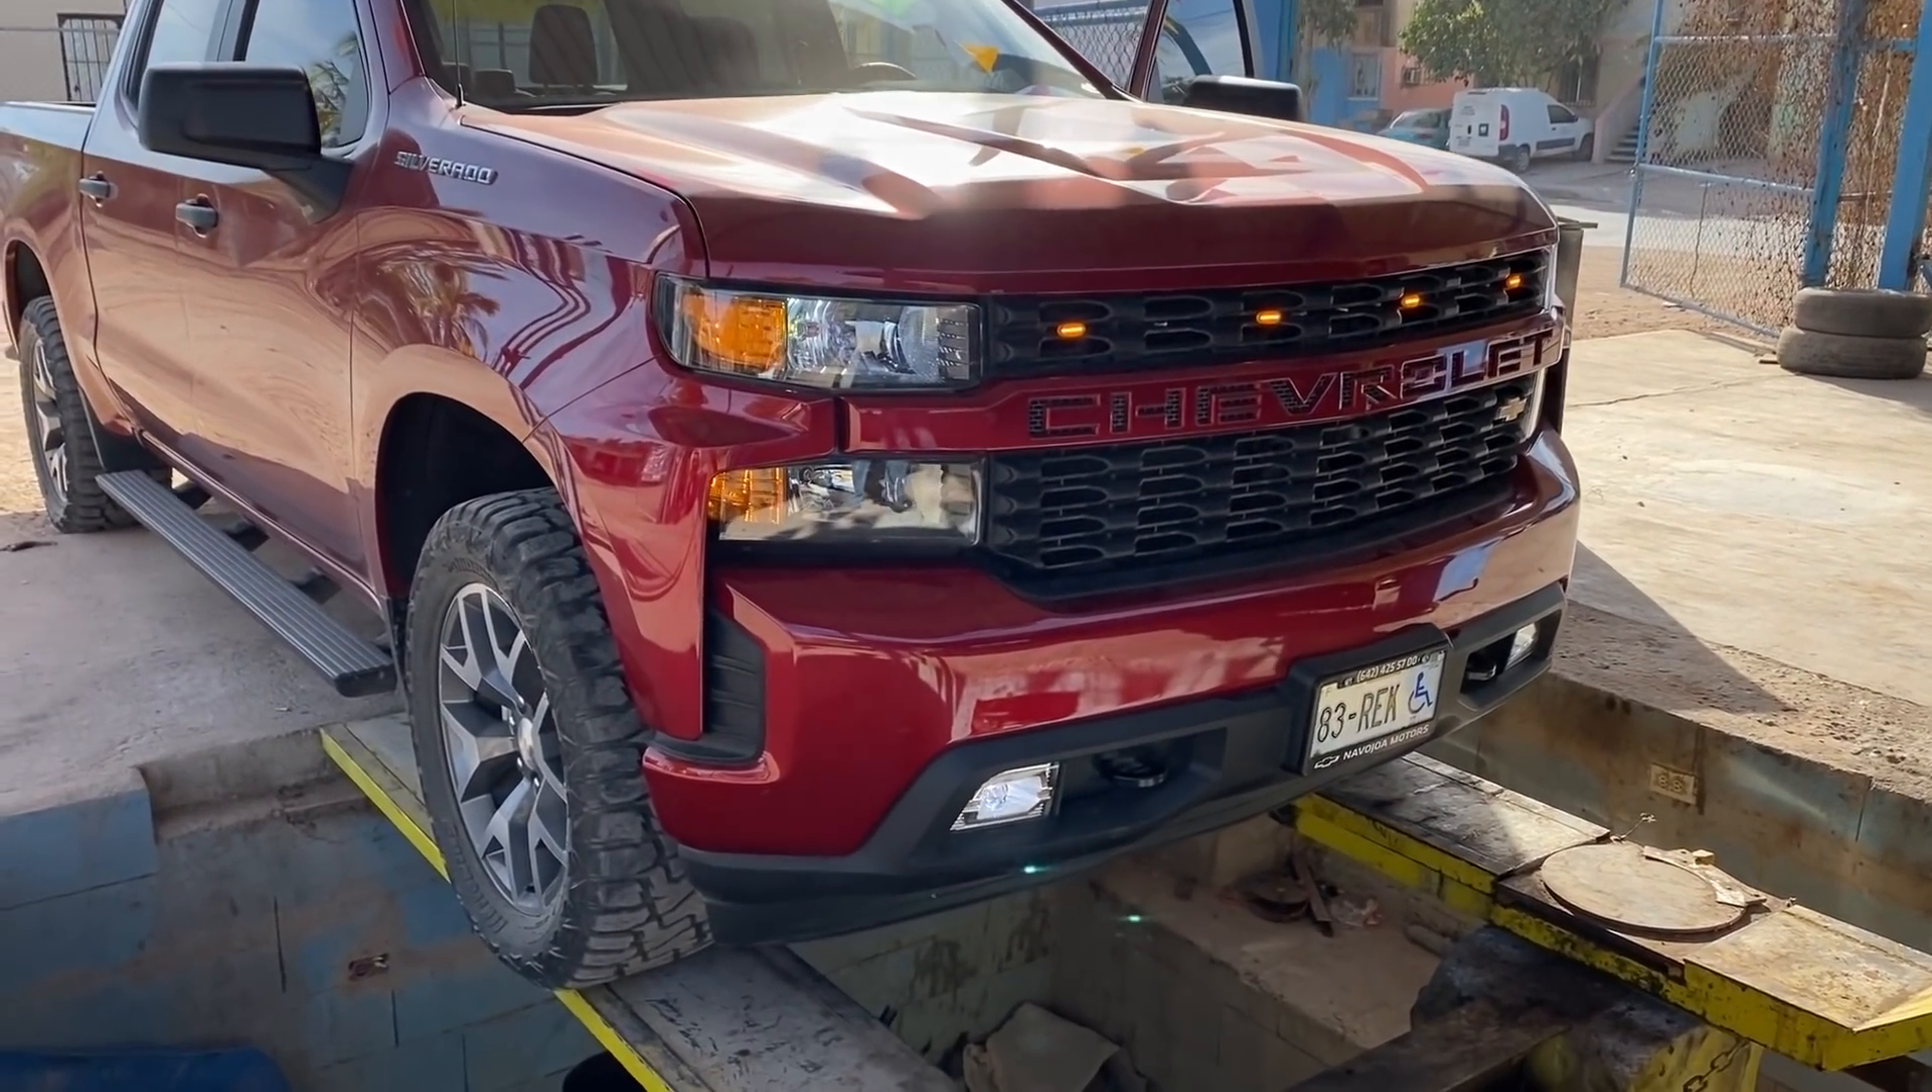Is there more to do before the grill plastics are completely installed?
No.